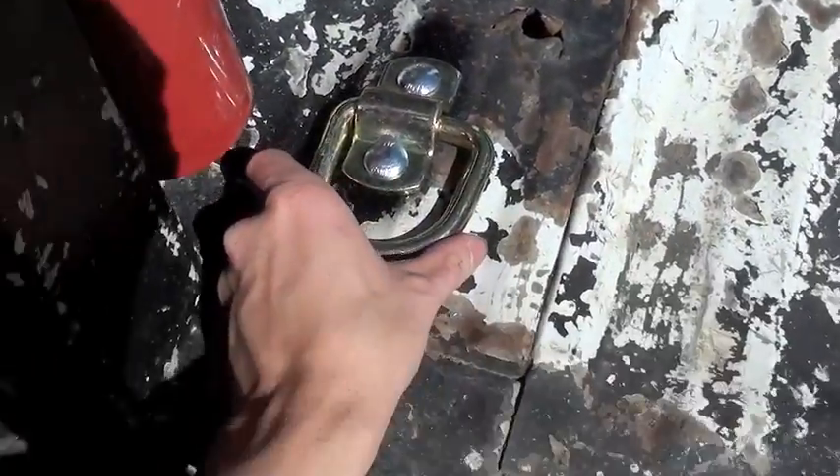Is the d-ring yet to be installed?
No.